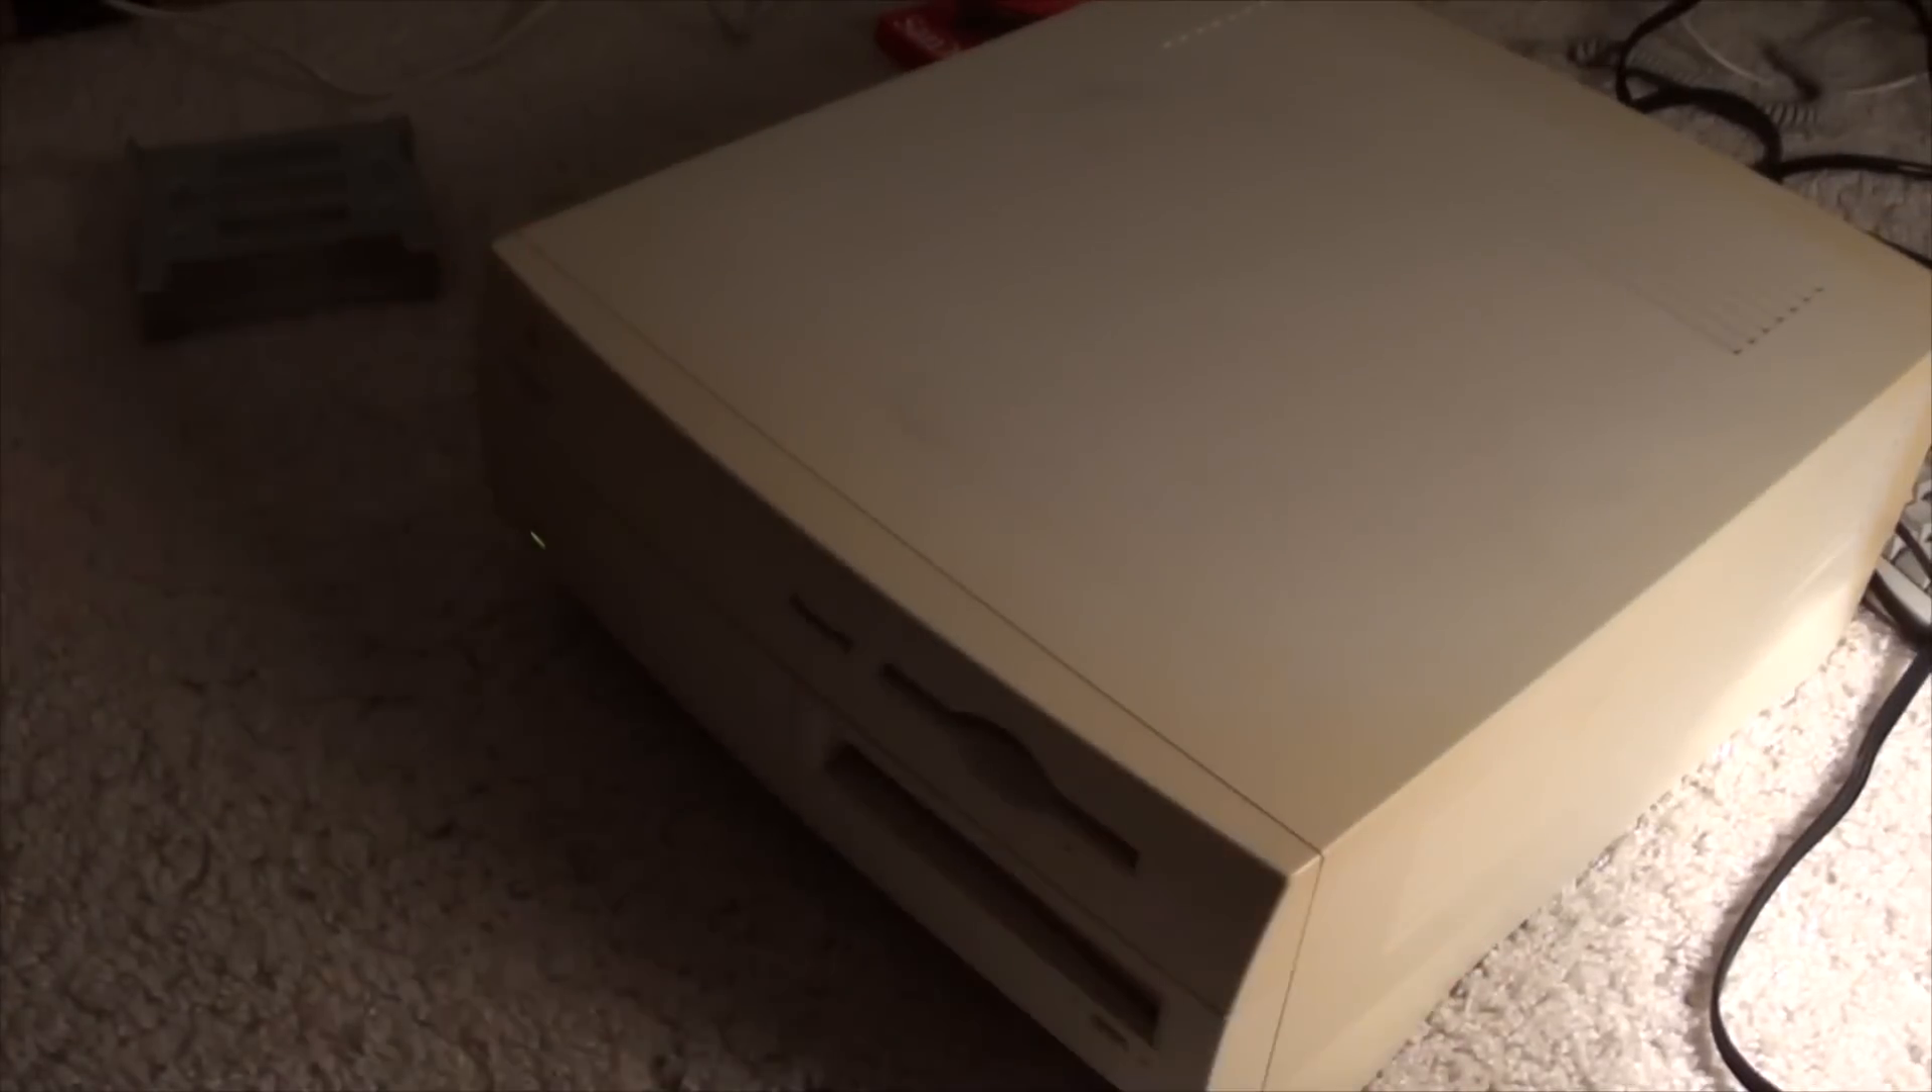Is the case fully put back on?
Yes.